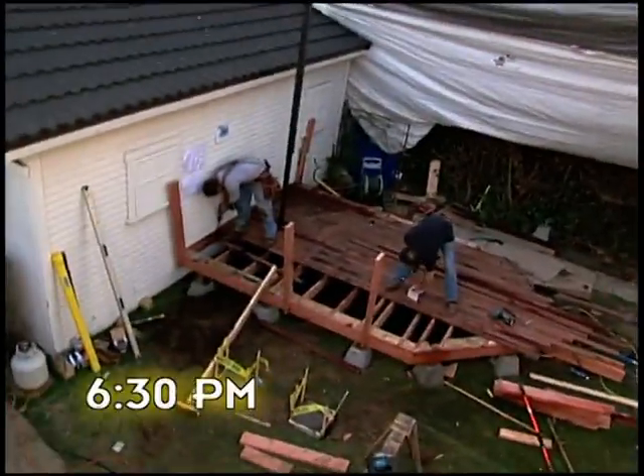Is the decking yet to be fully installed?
Yes.